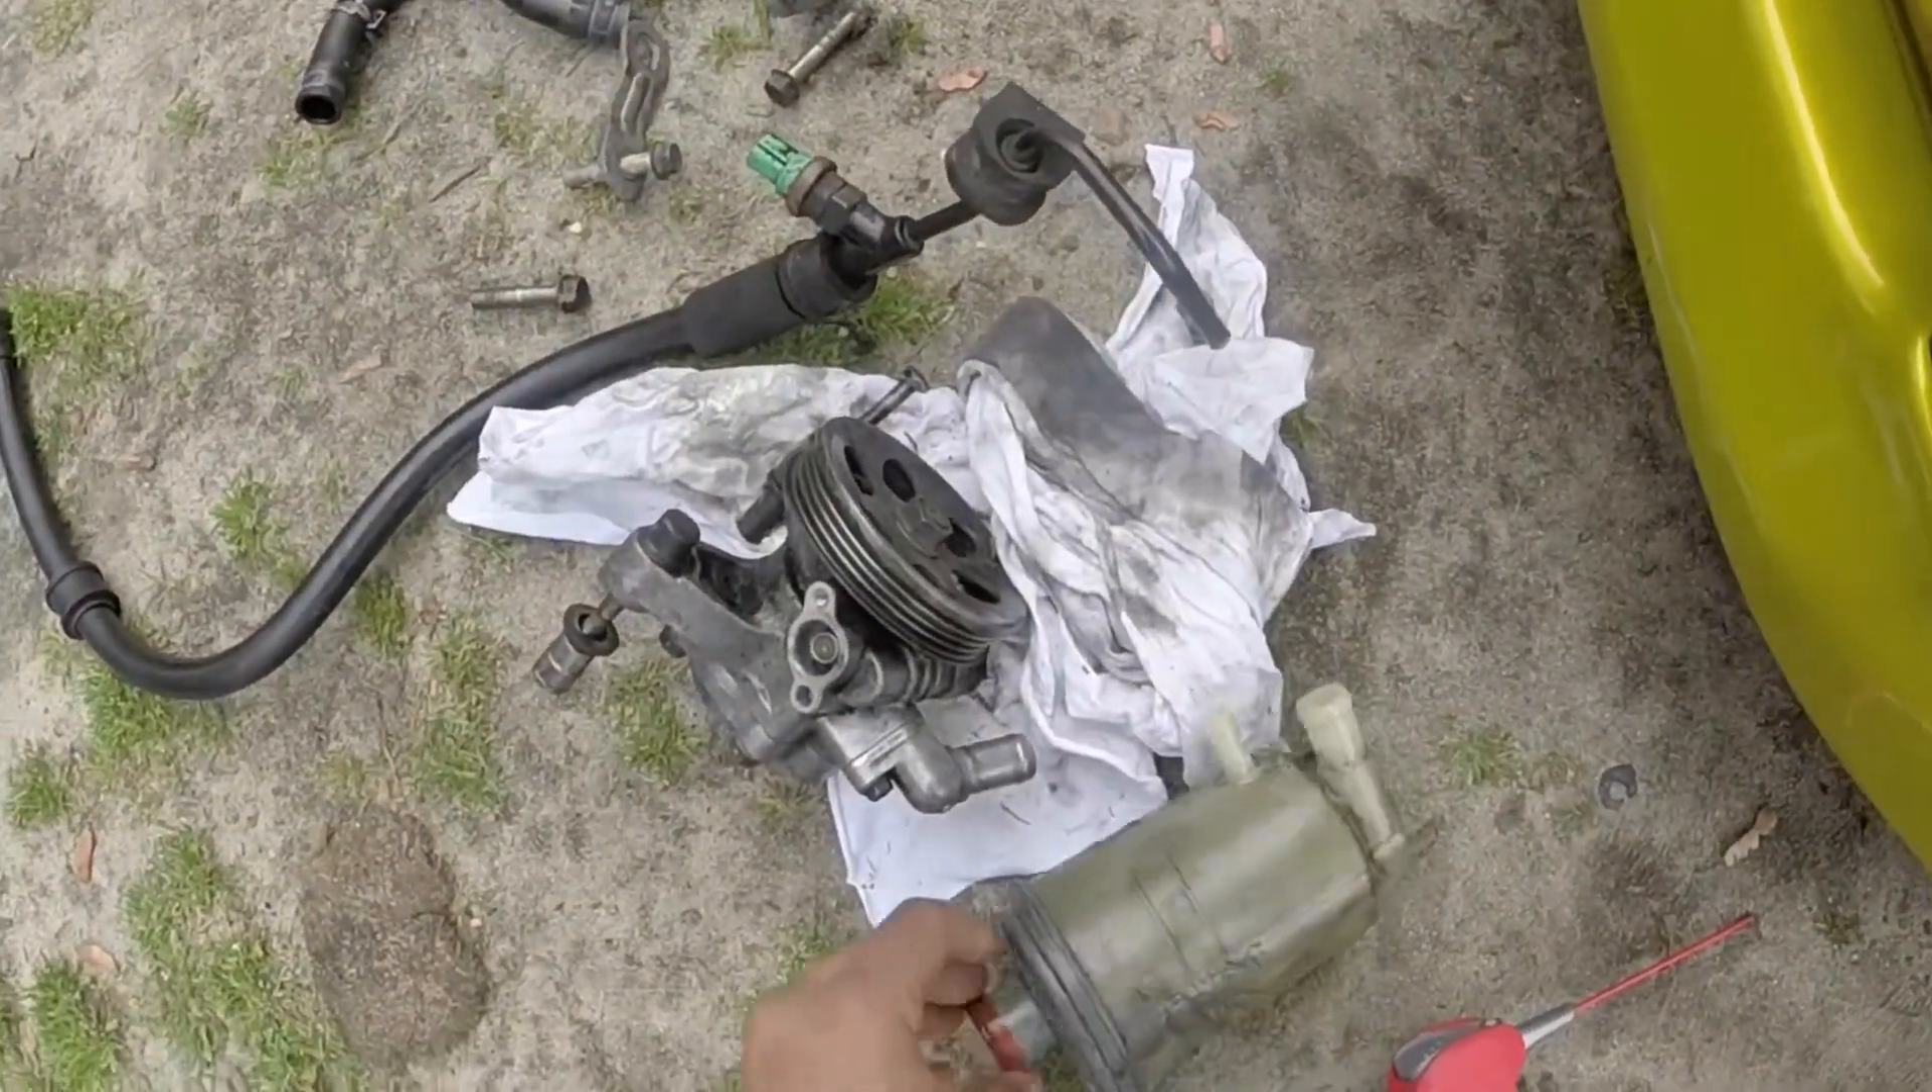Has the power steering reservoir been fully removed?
Yes.